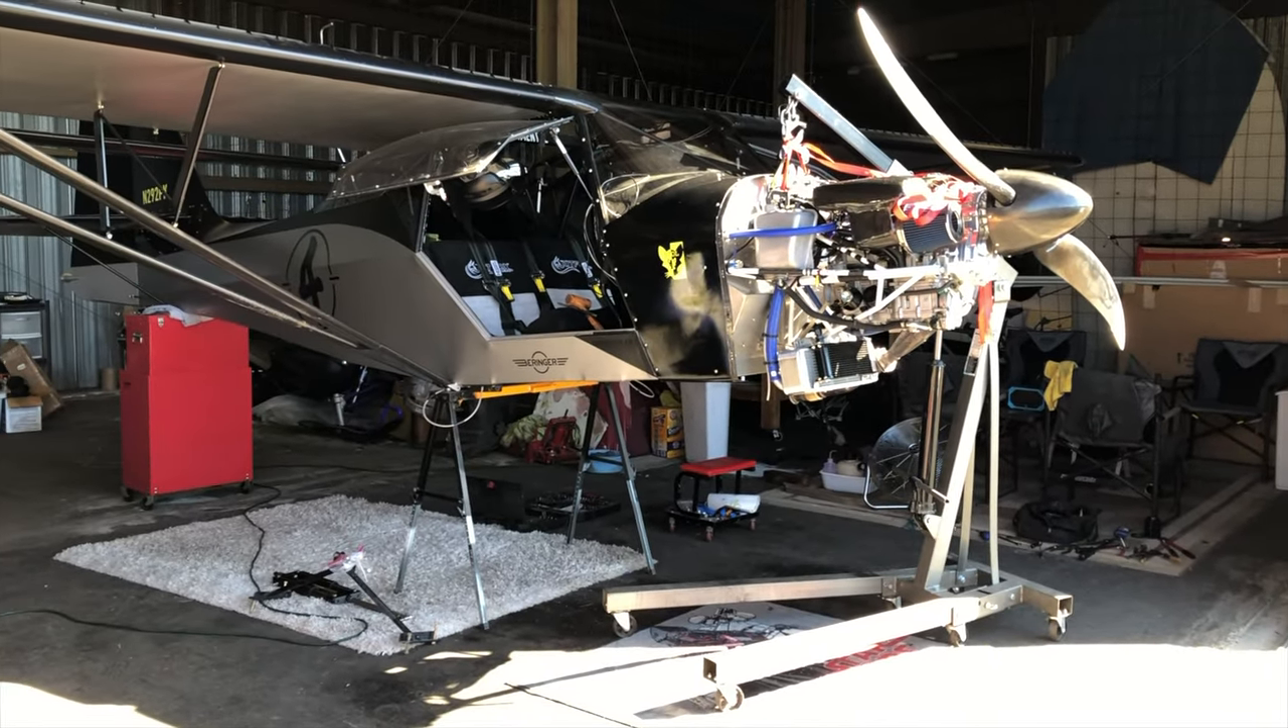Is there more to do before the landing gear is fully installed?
Yes.